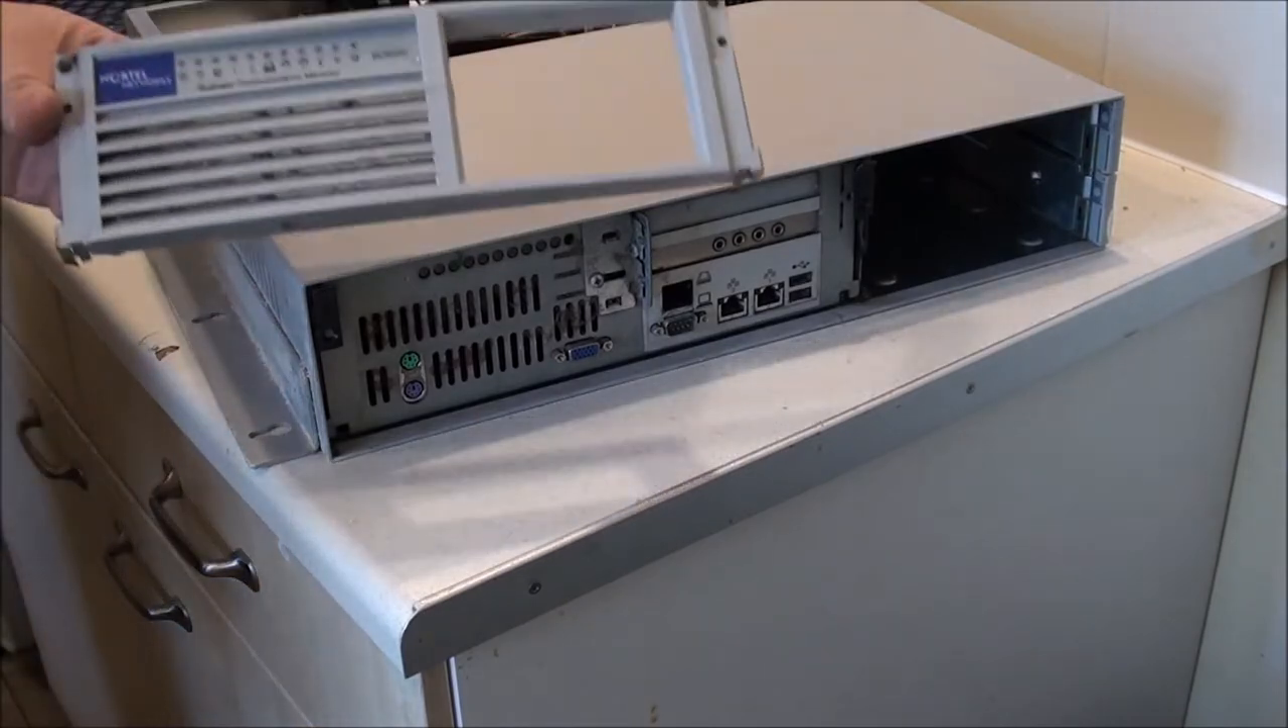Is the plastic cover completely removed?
Yes.